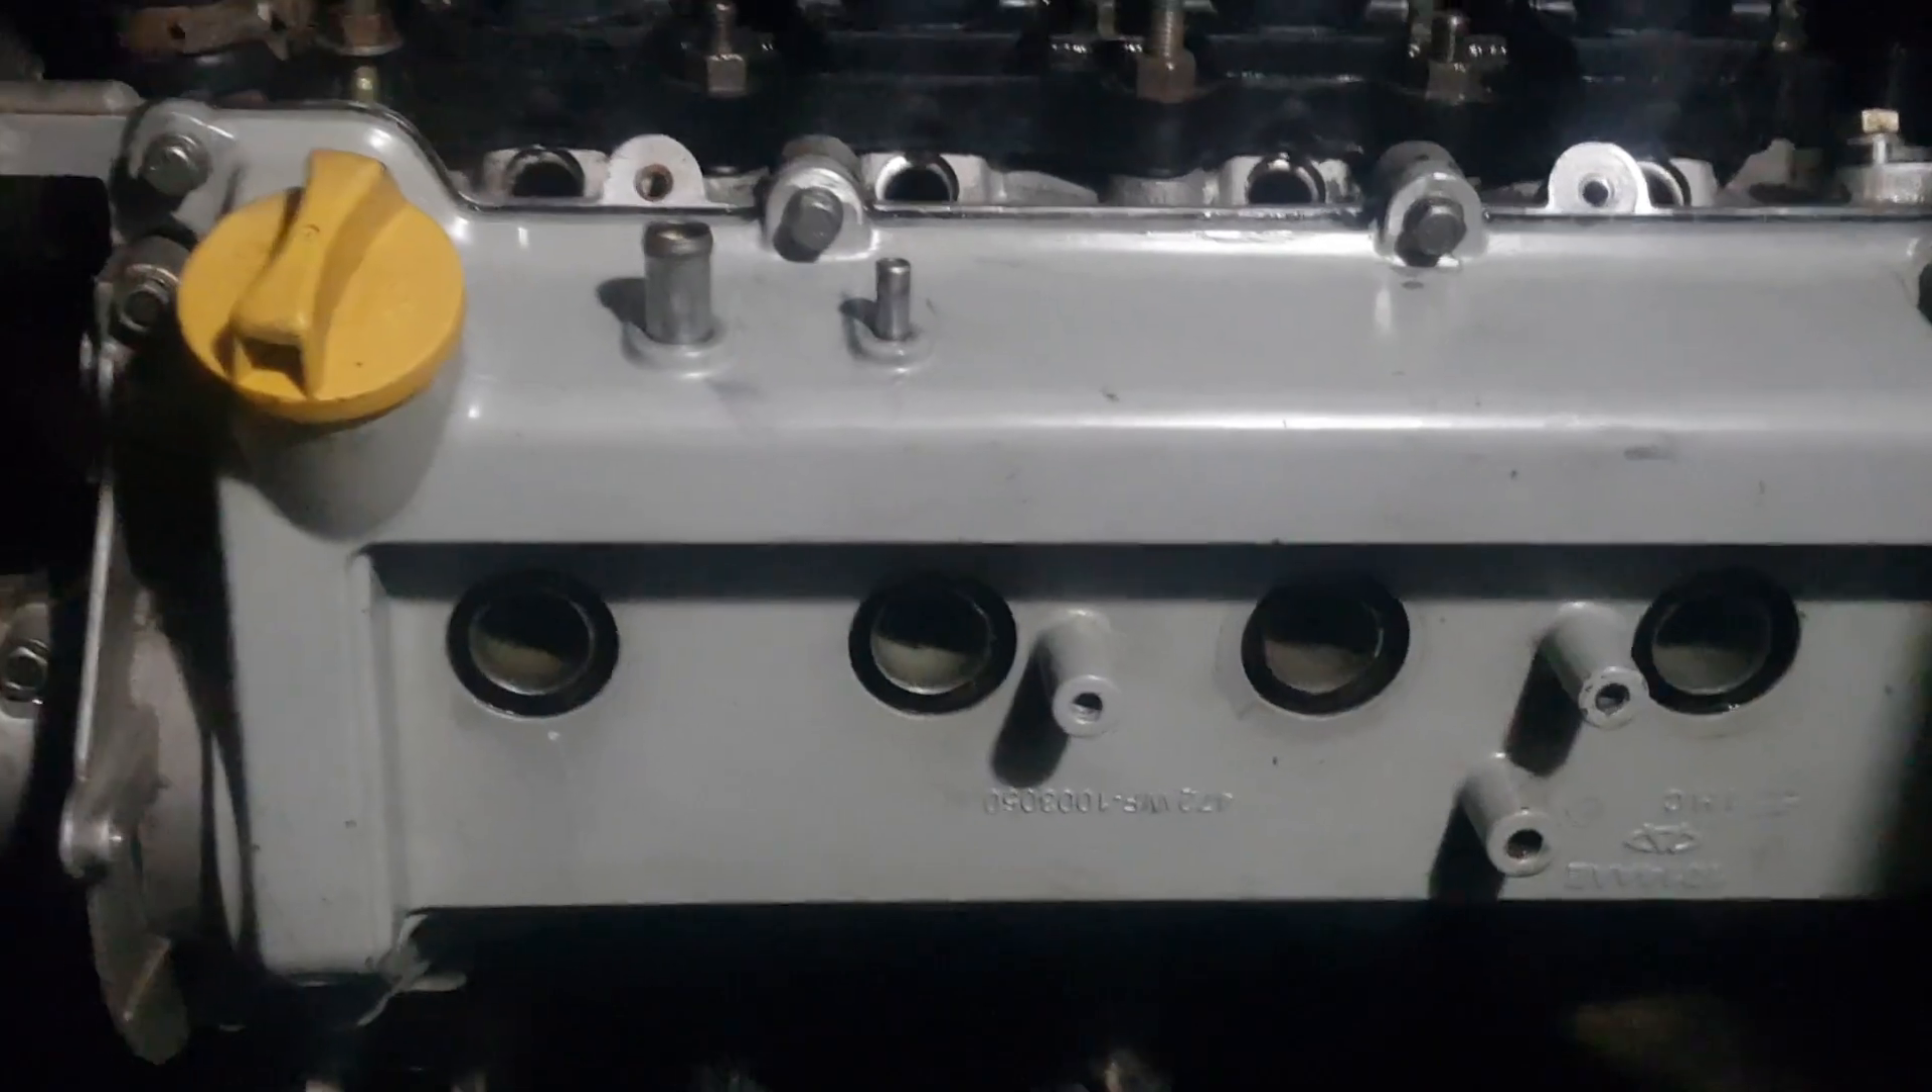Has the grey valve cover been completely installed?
Yes.